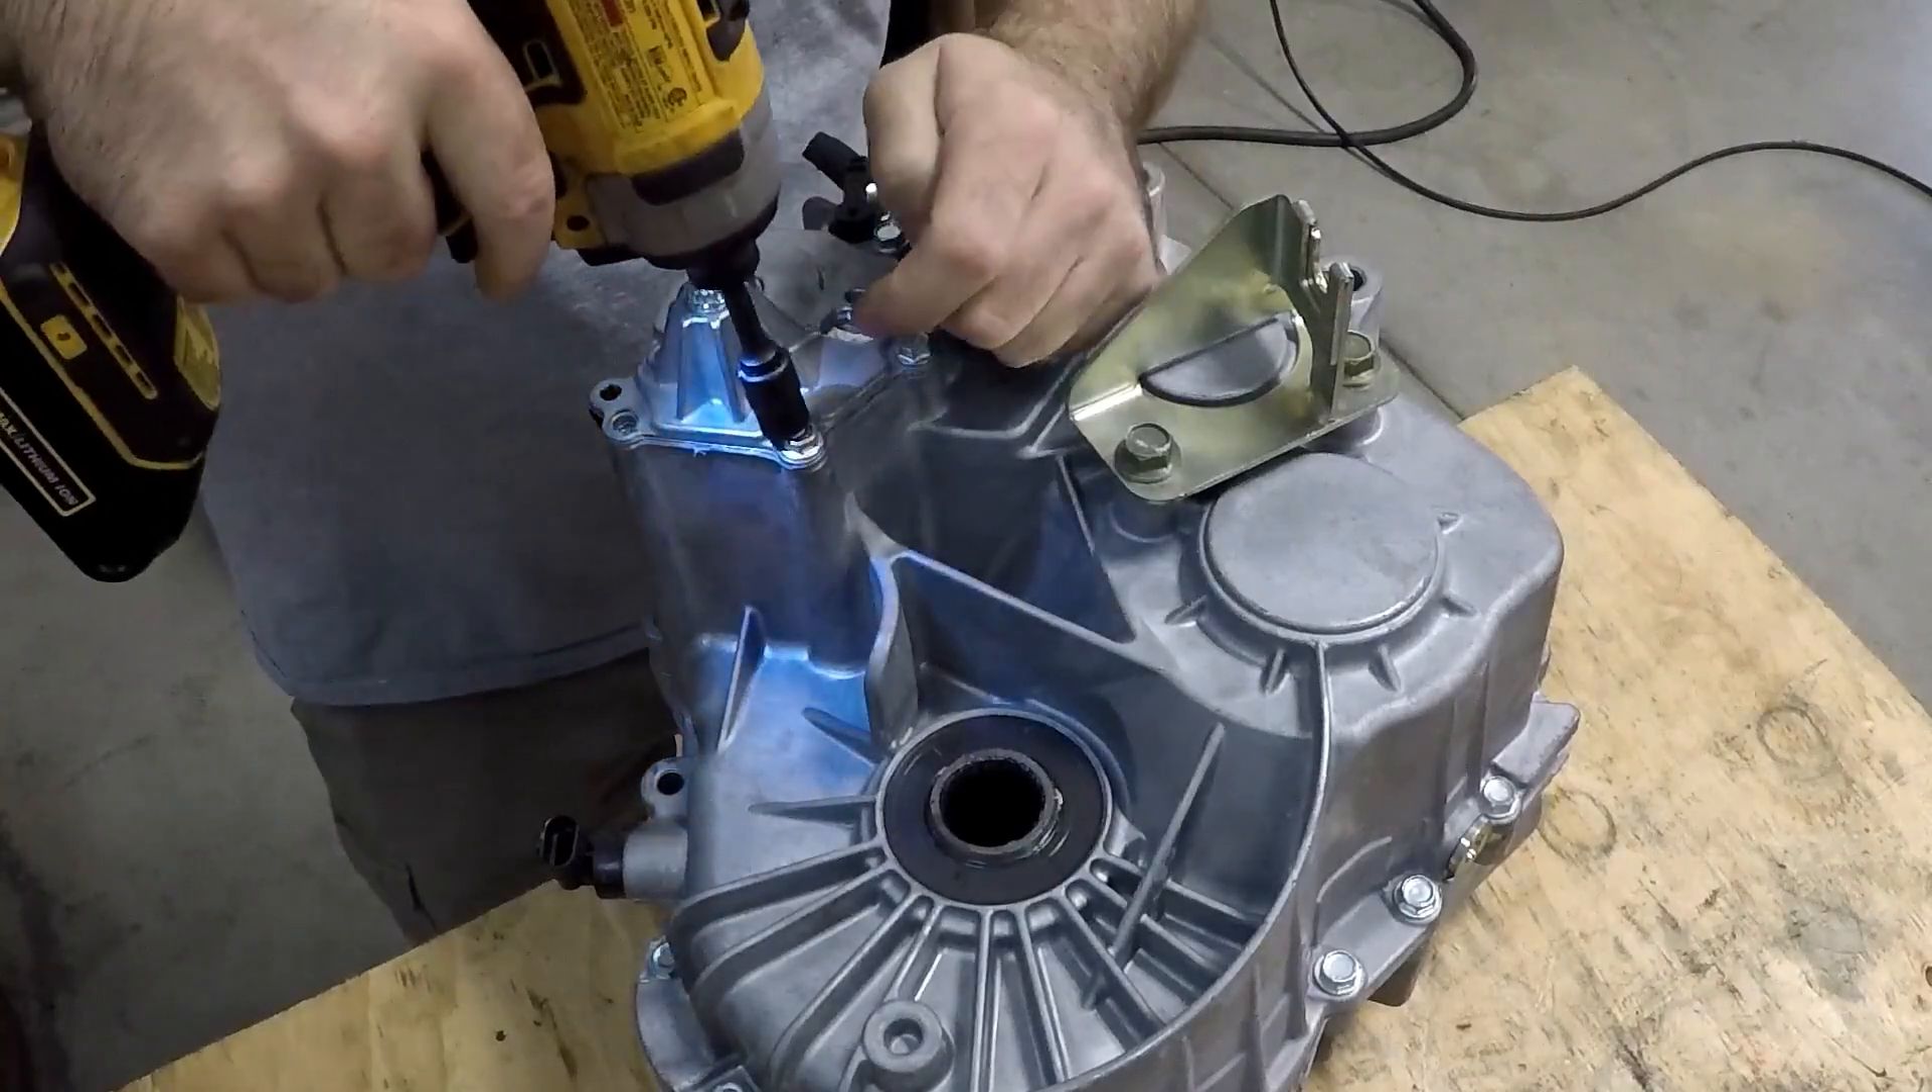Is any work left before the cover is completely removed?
Yes.